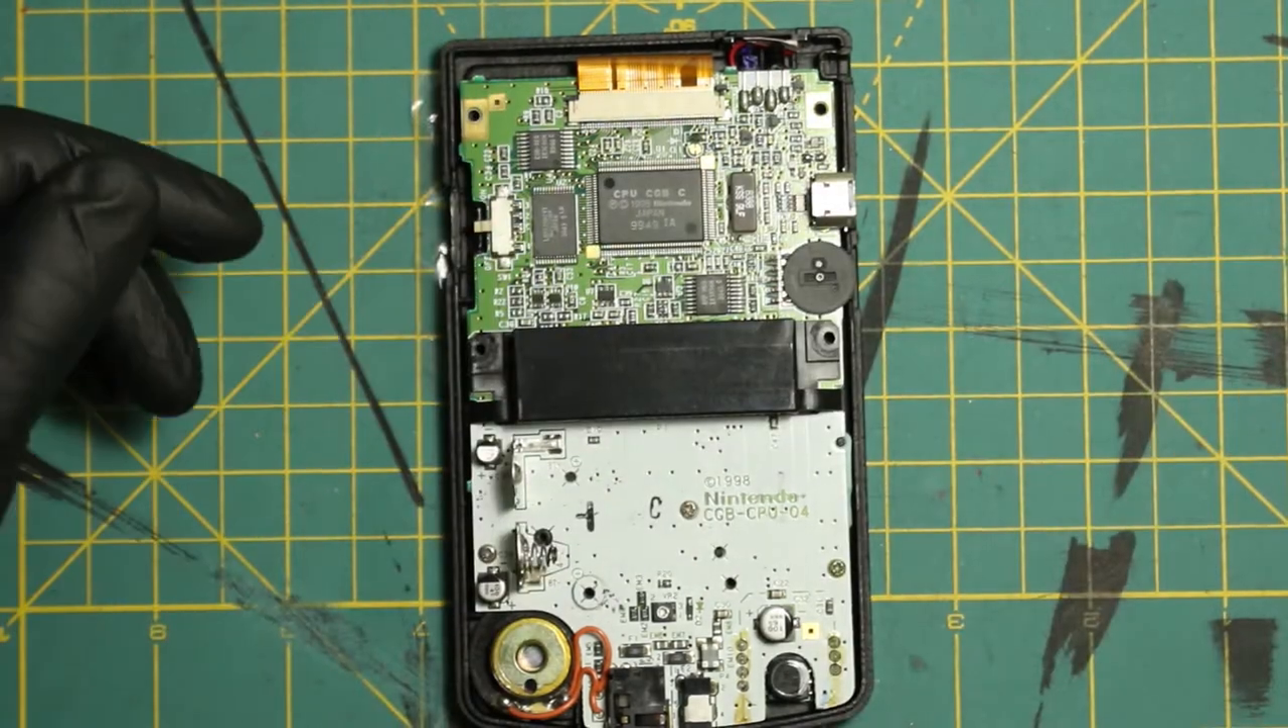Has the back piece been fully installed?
No.